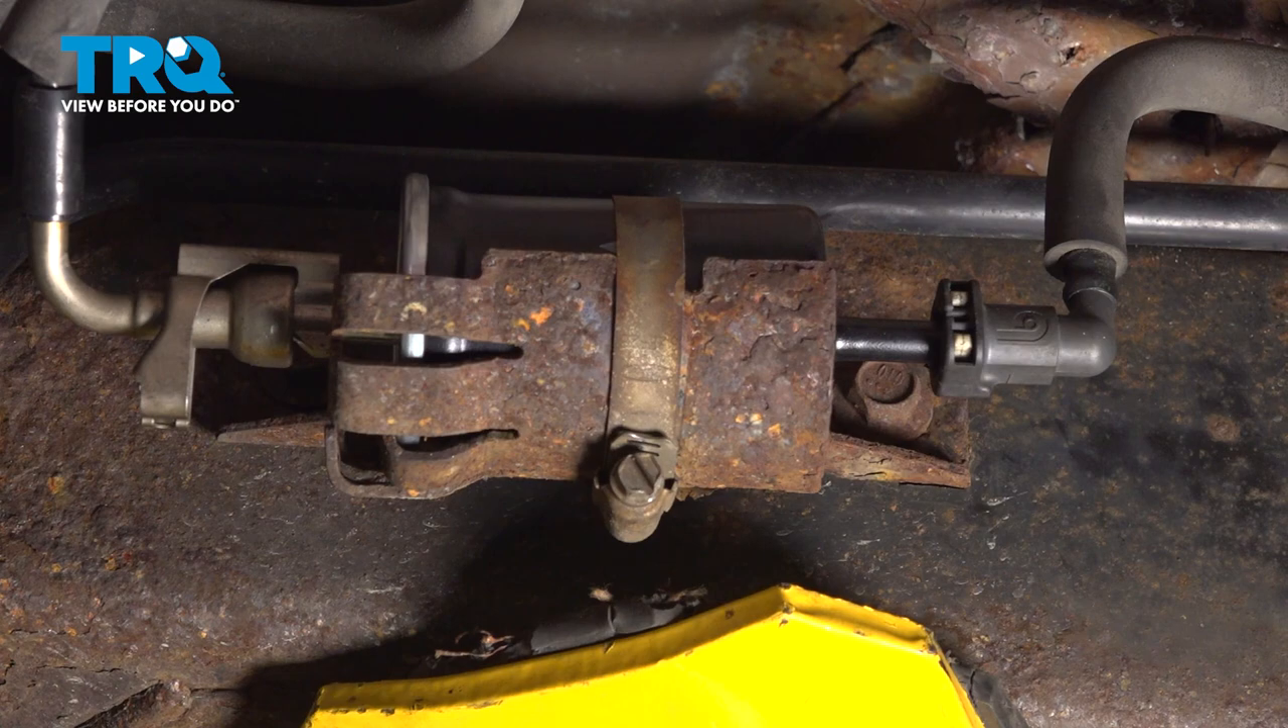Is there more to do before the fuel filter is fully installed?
No.